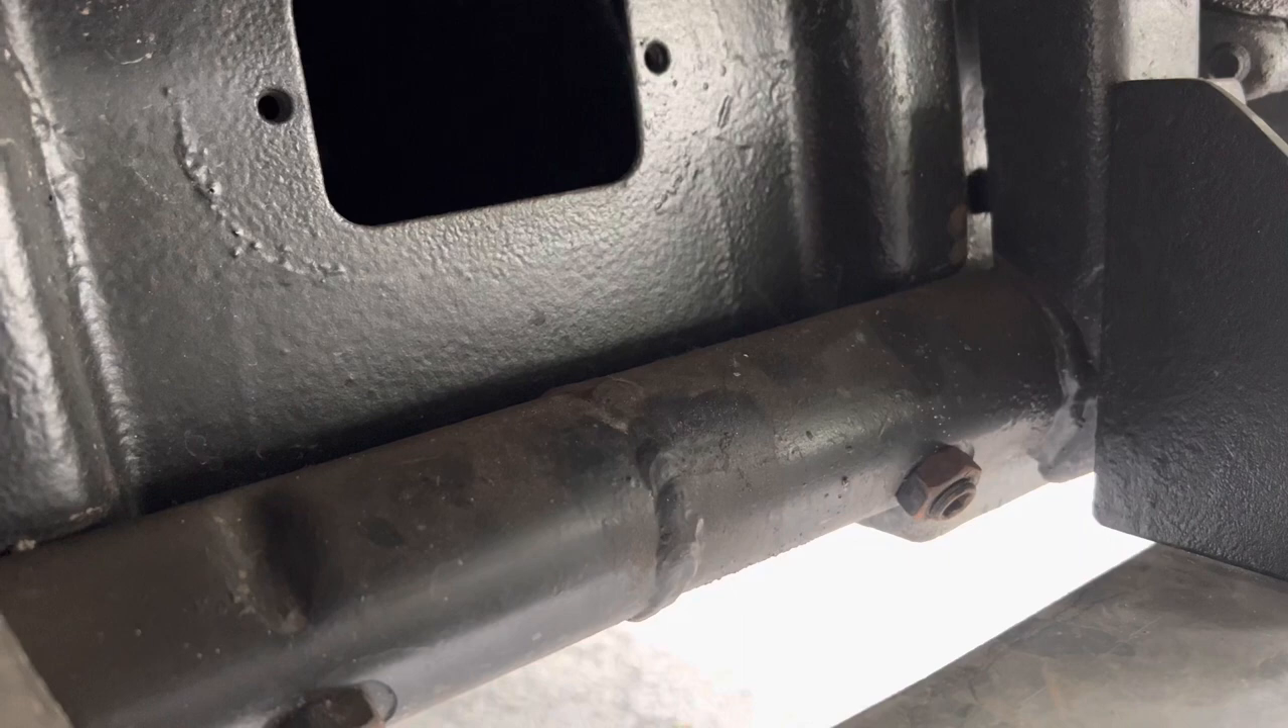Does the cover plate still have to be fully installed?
Yes.